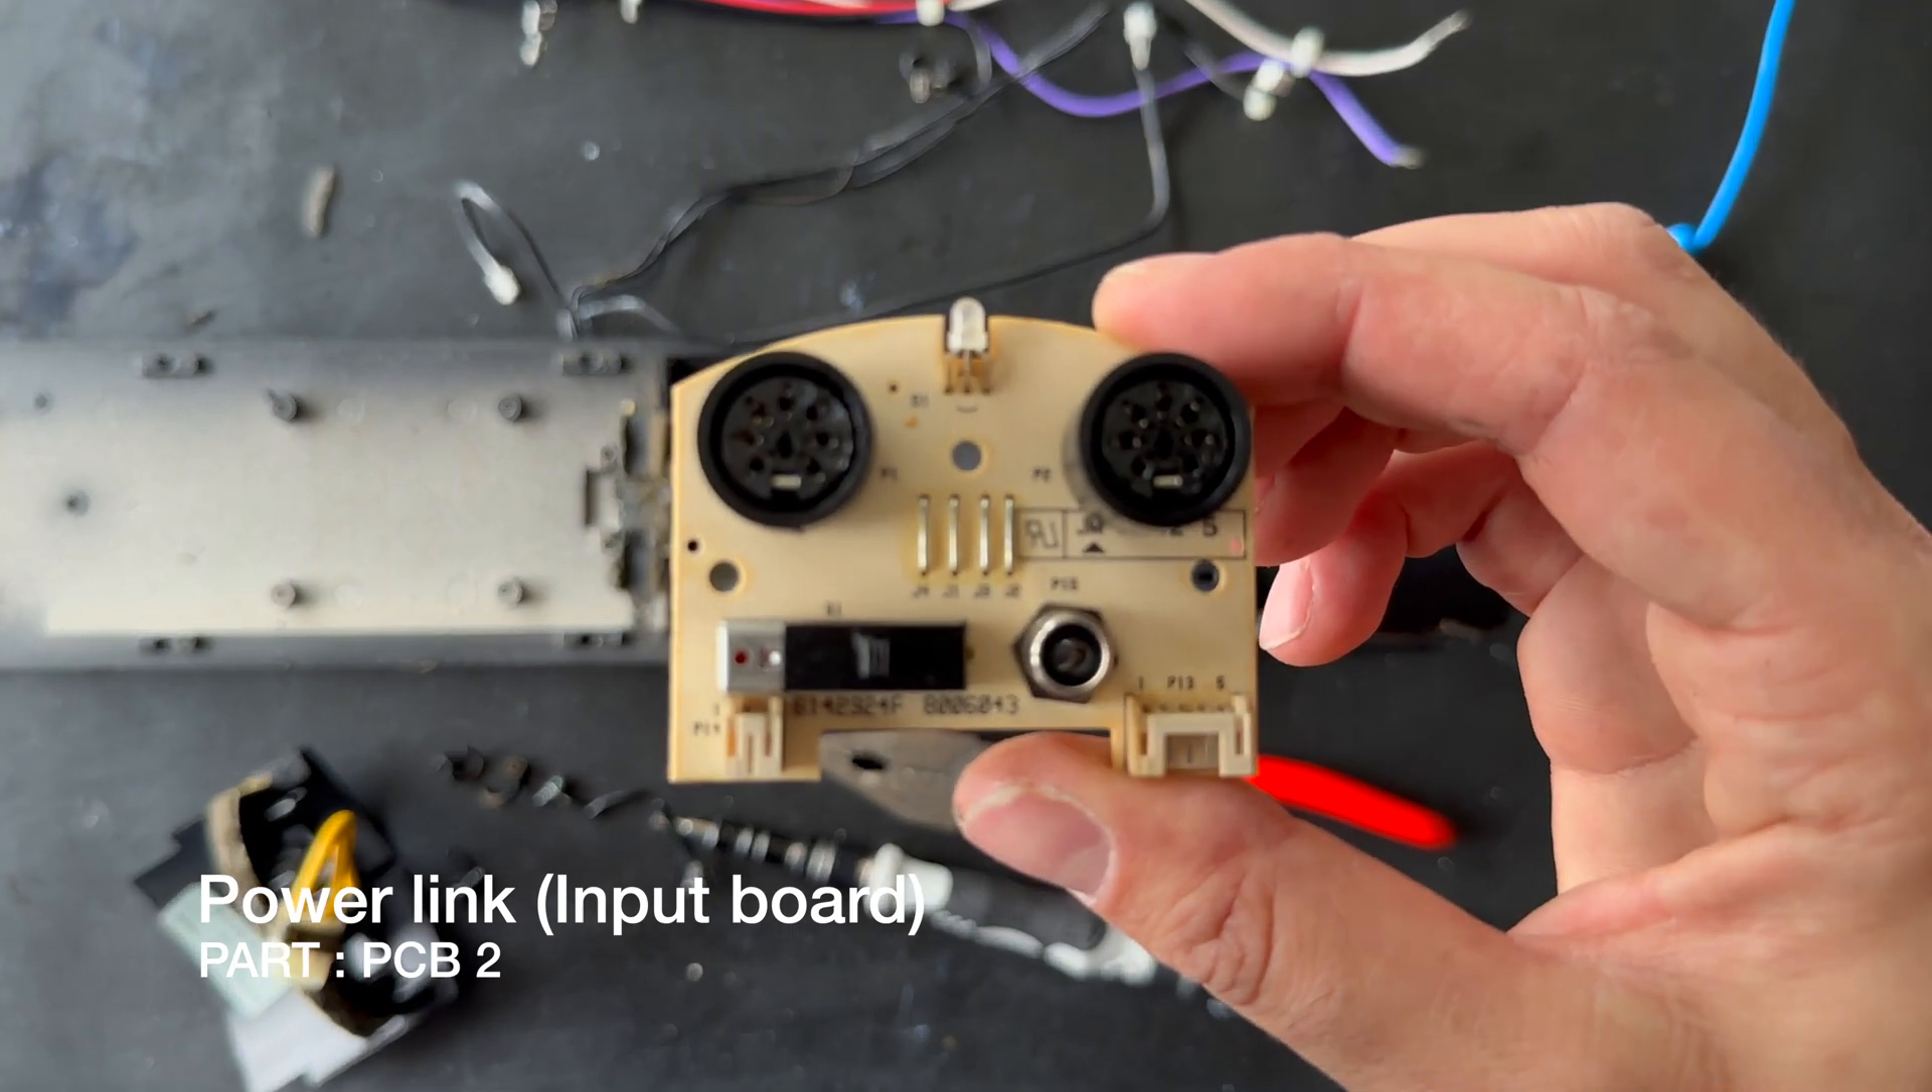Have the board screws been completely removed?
Yes.